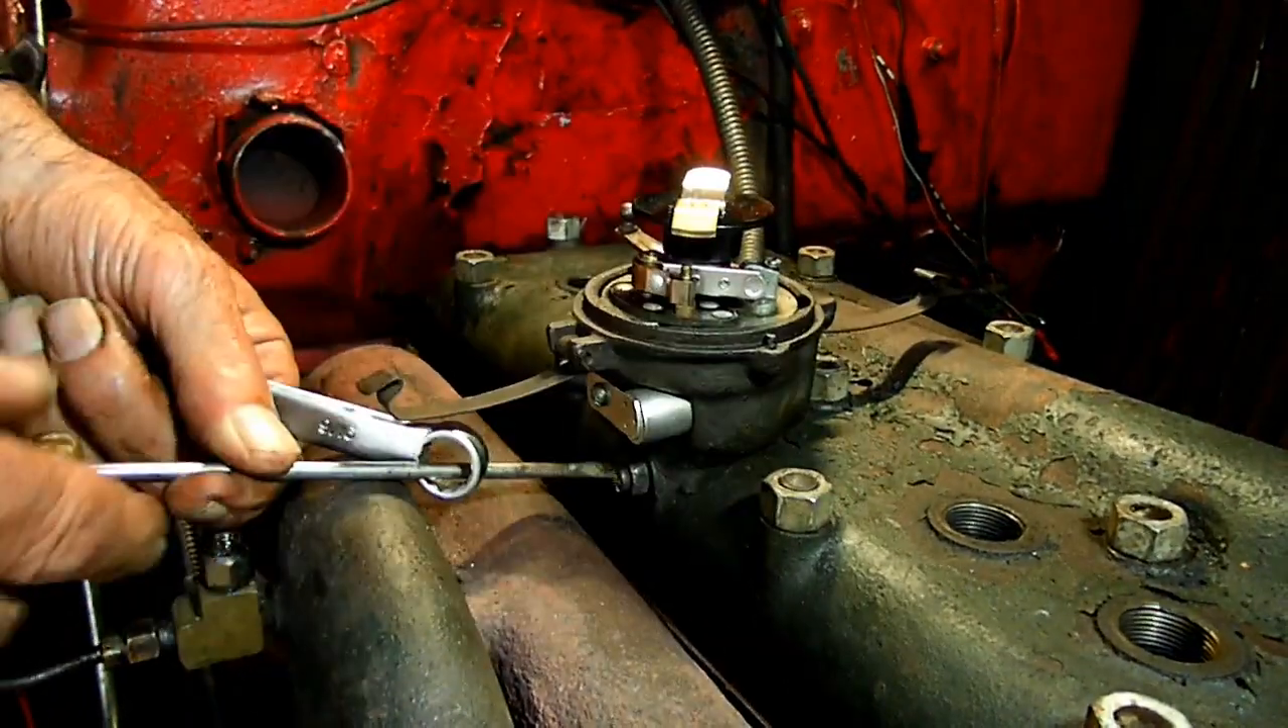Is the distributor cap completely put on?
No.